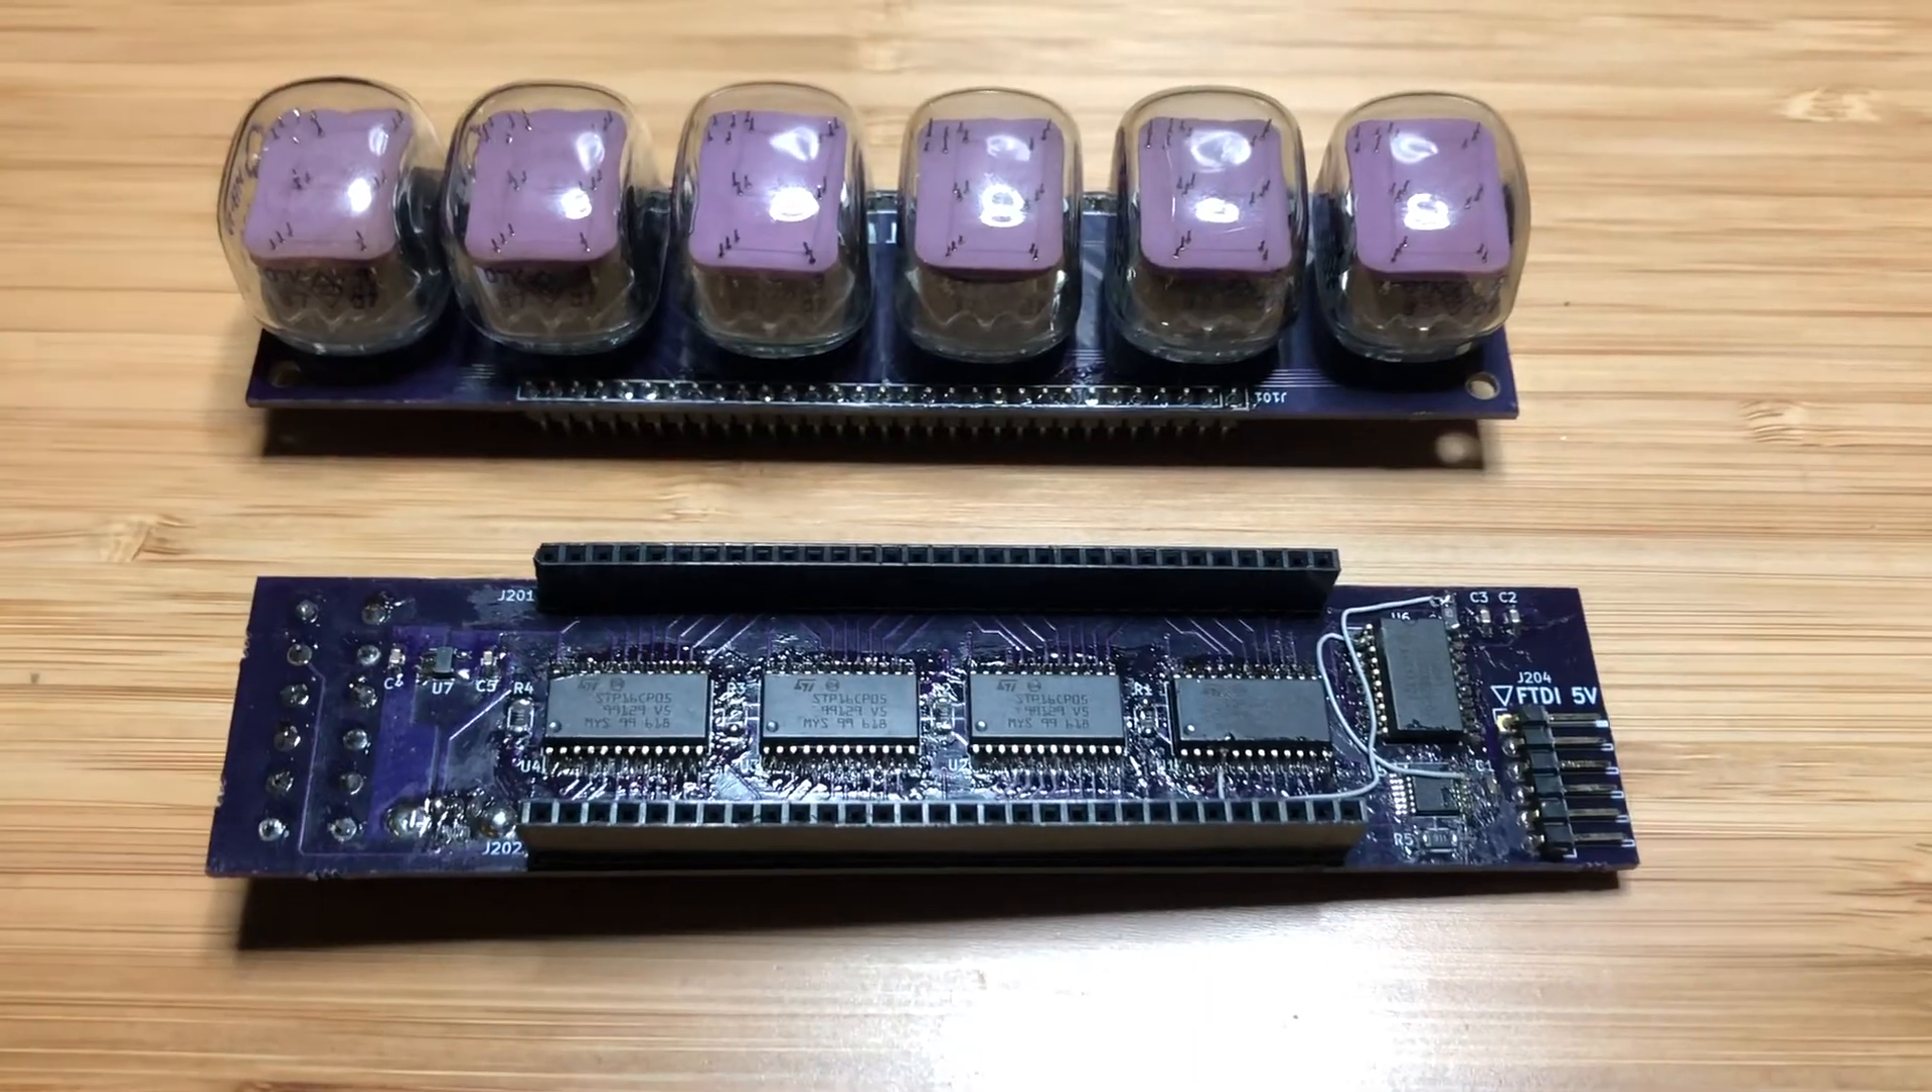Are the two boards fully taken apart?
Yes.